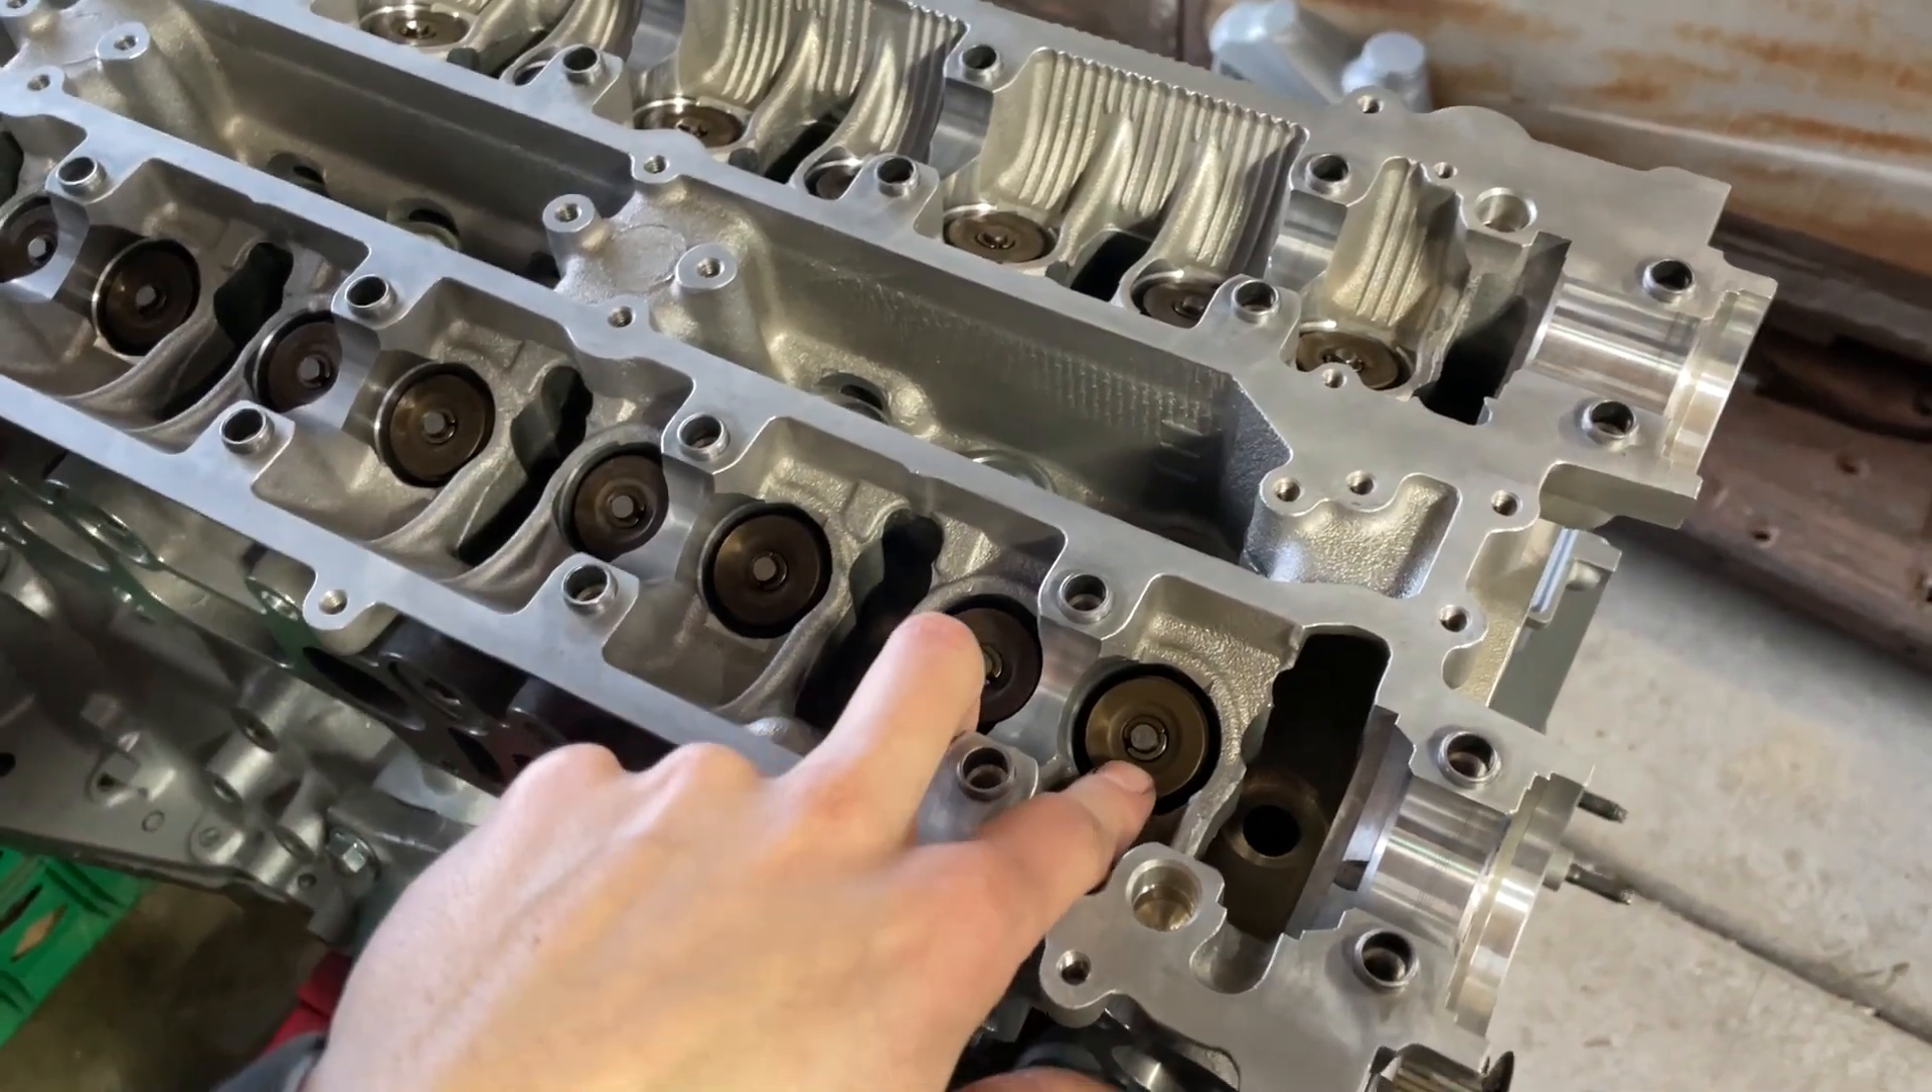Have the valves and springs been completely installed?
Yes.